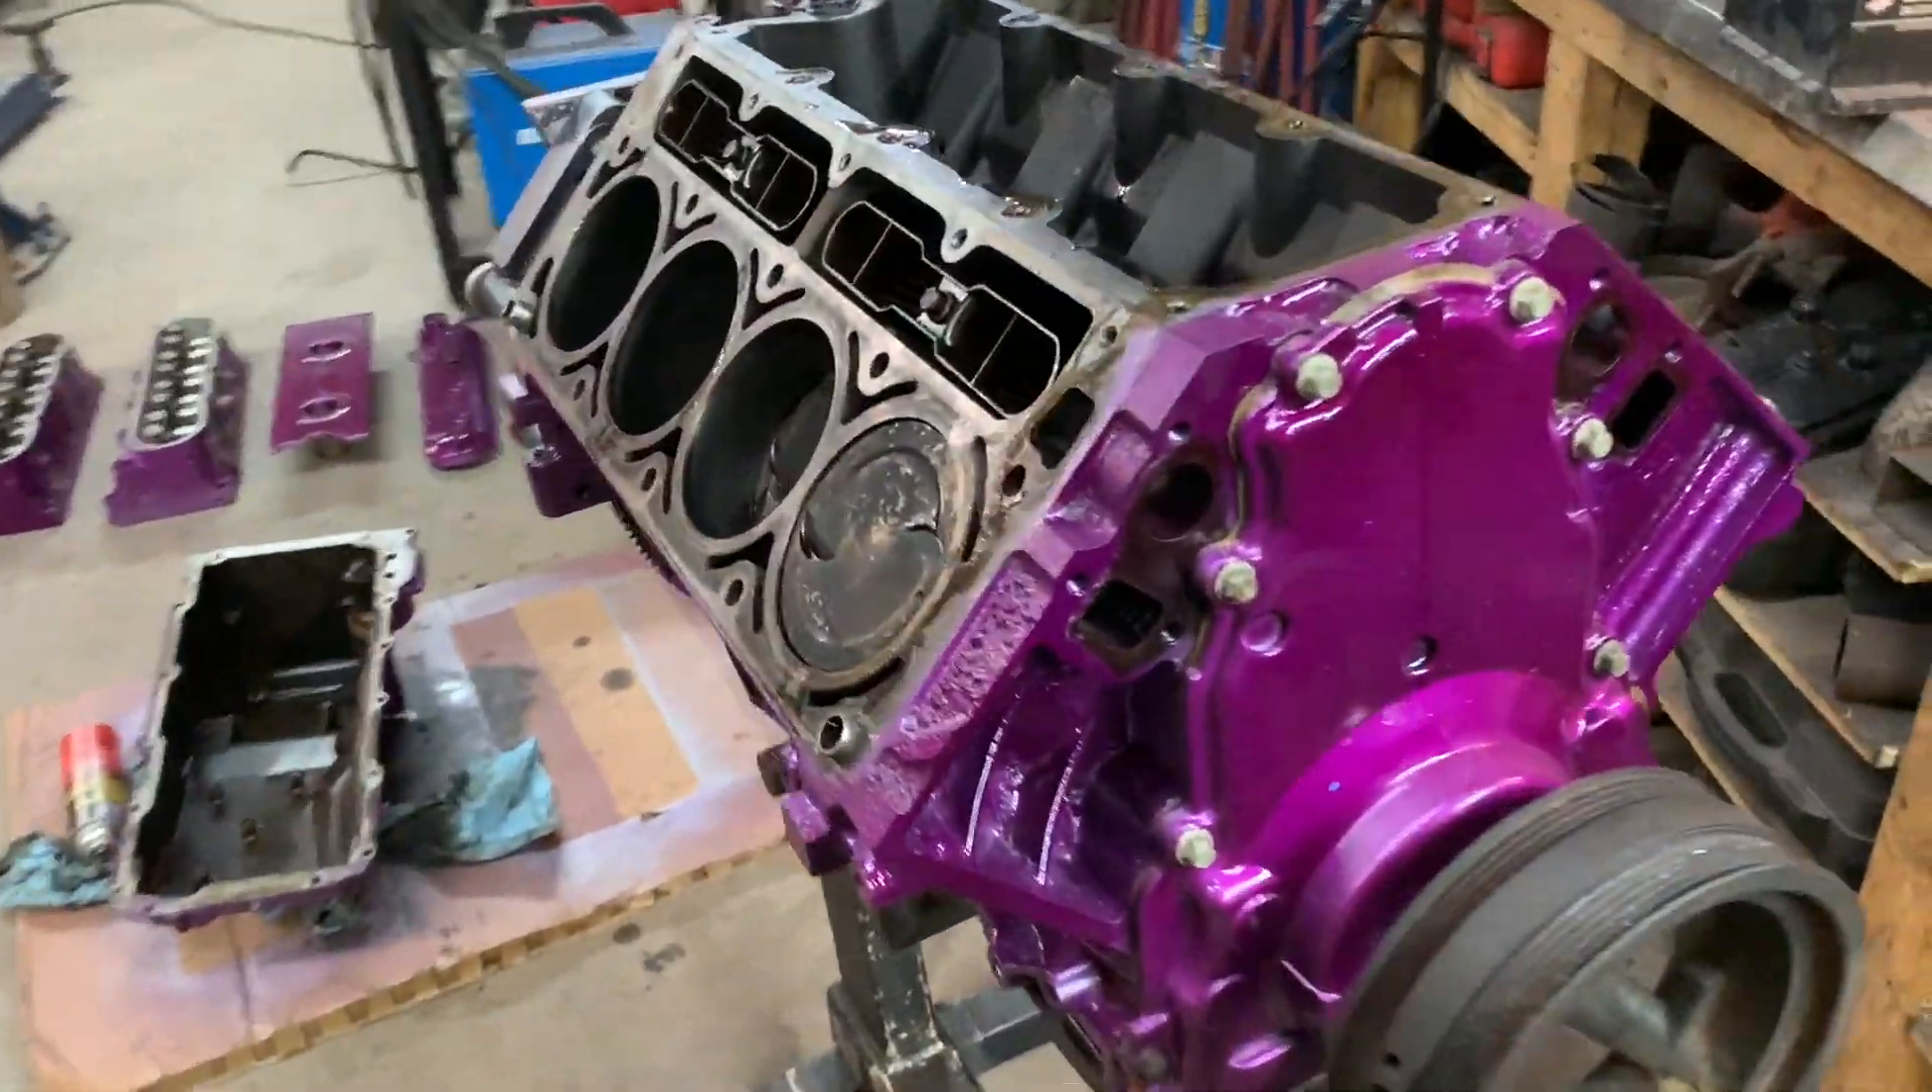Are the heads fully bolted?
No.